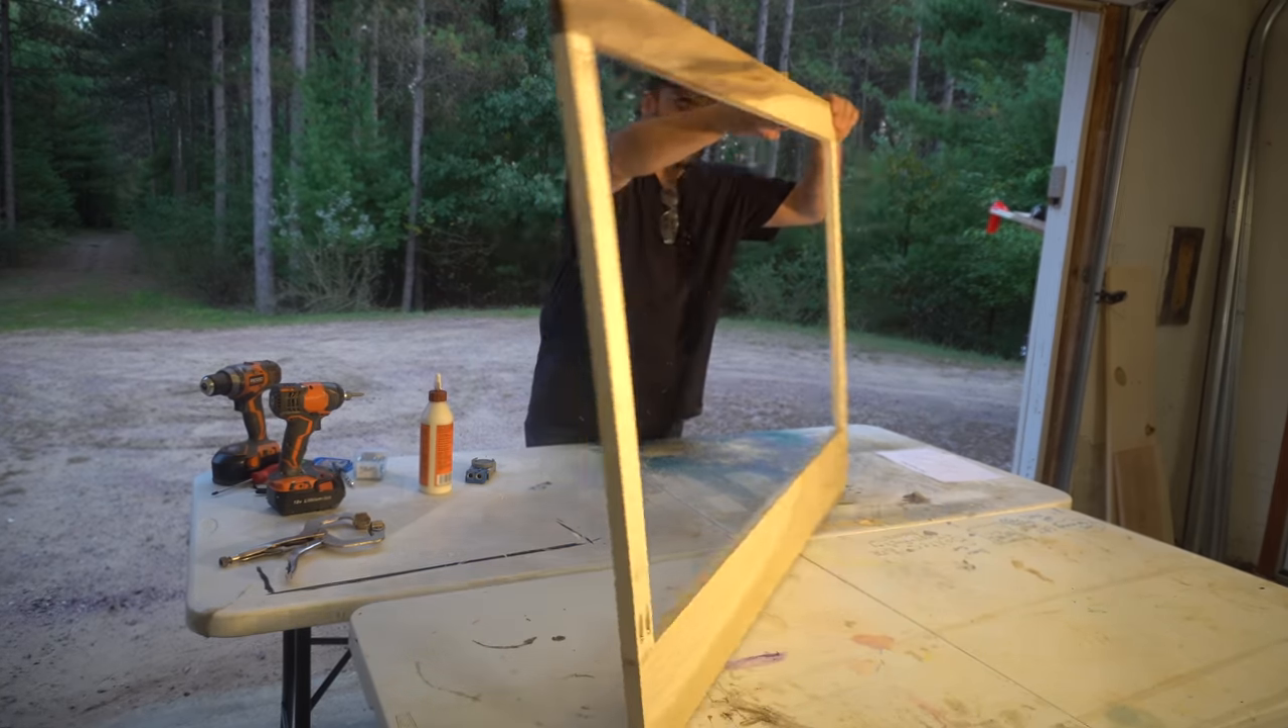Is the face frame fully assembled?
Yes.